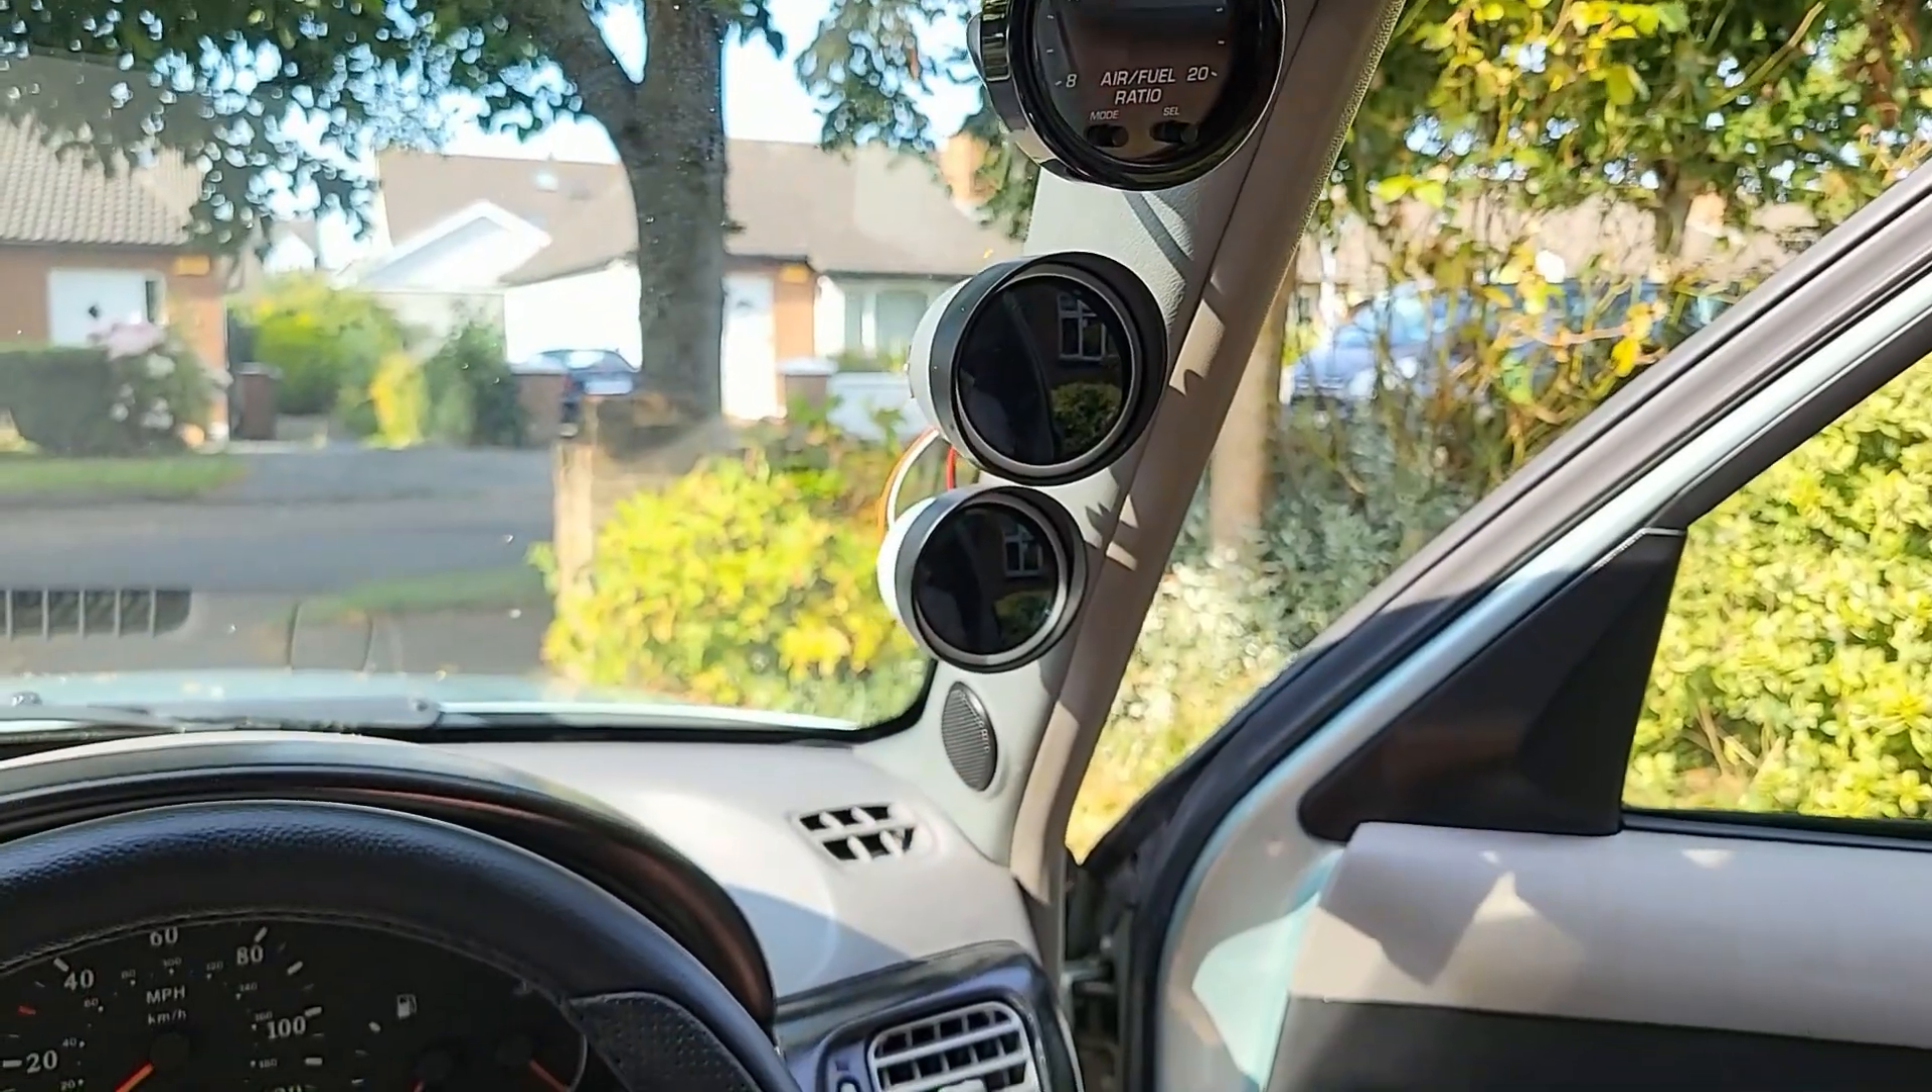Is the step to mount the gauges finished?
Yes.